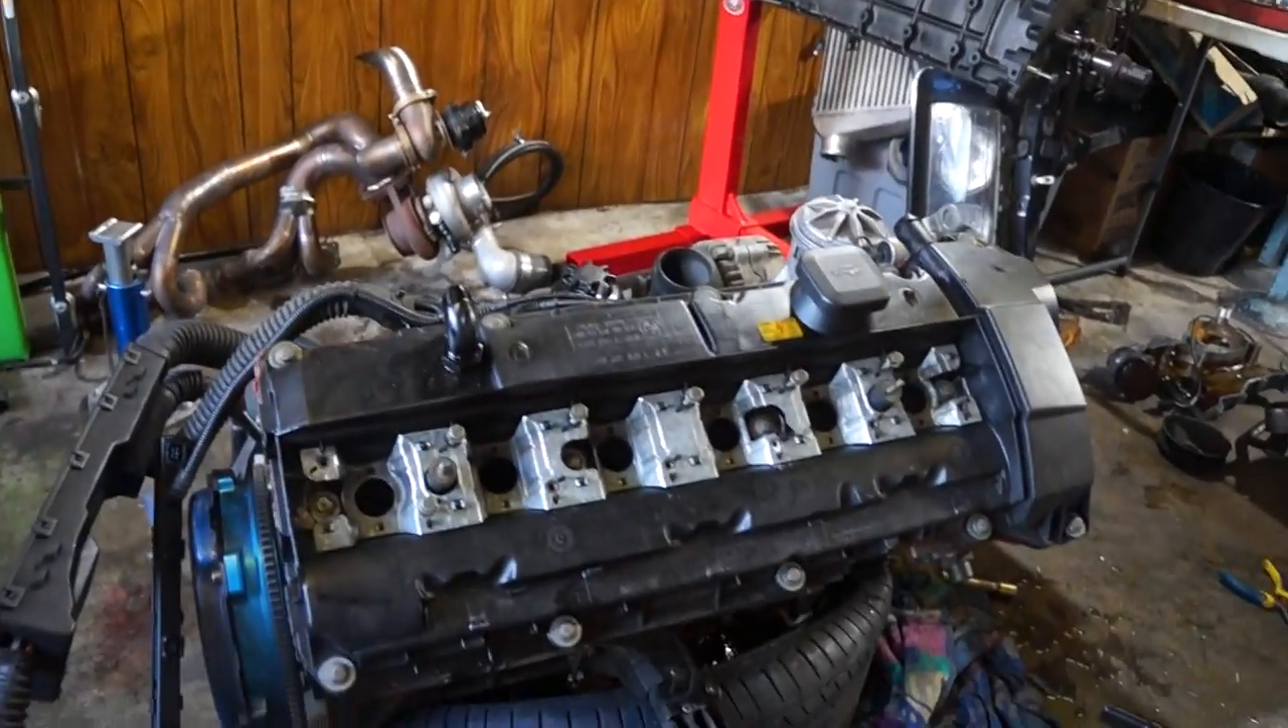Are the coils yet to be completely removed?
No.